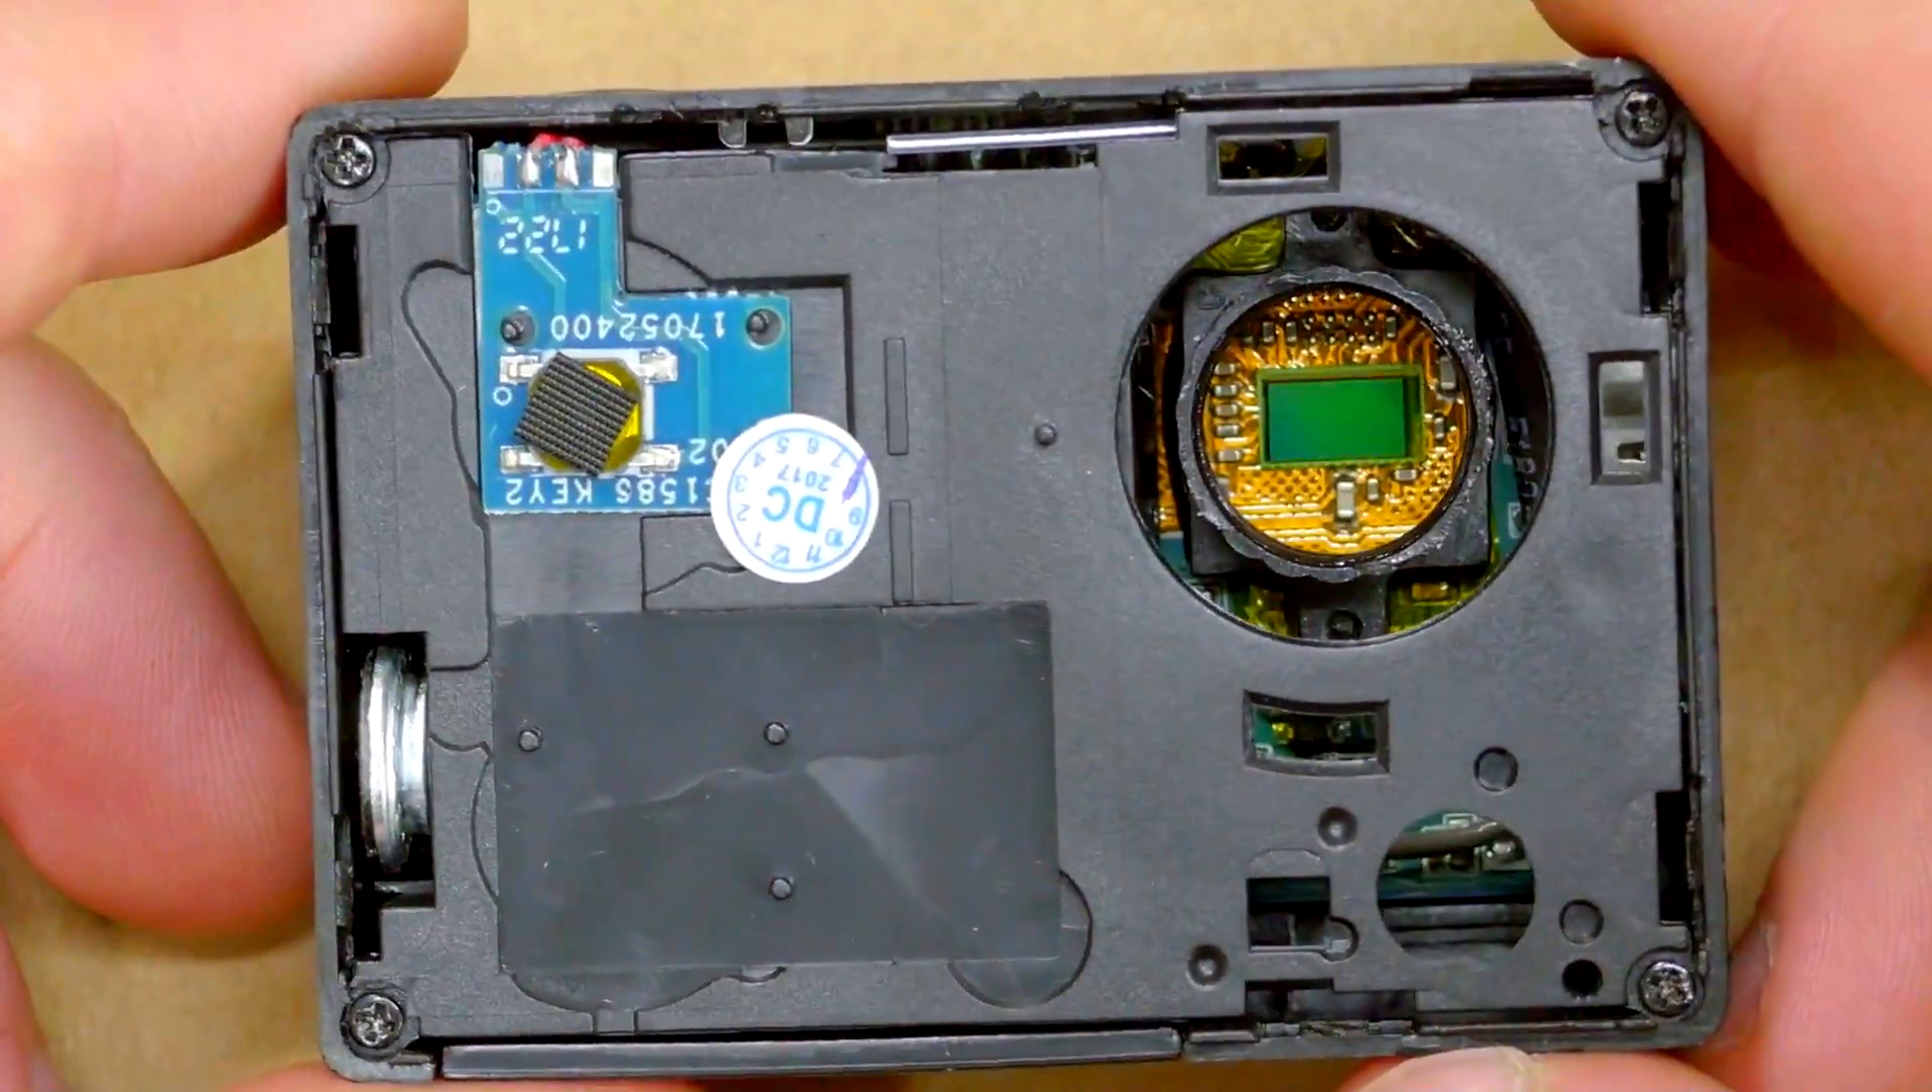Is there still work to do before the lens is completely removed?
No.